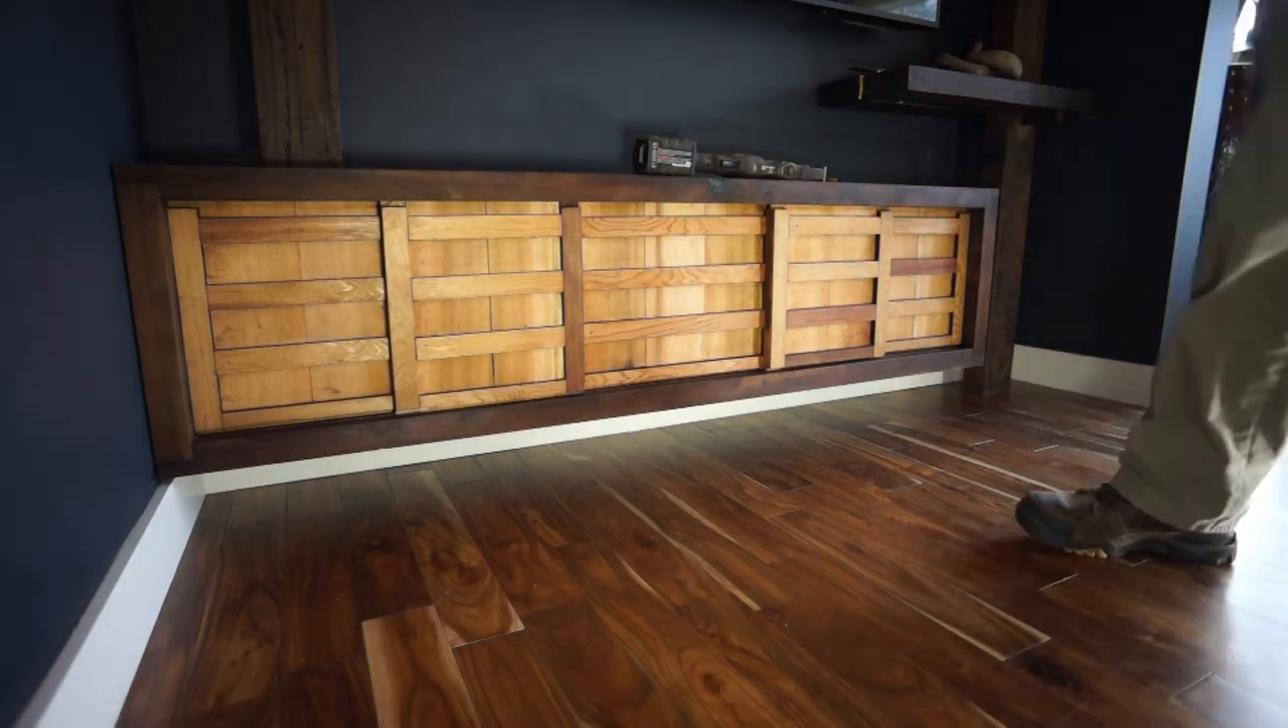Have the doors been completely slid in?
Yes.